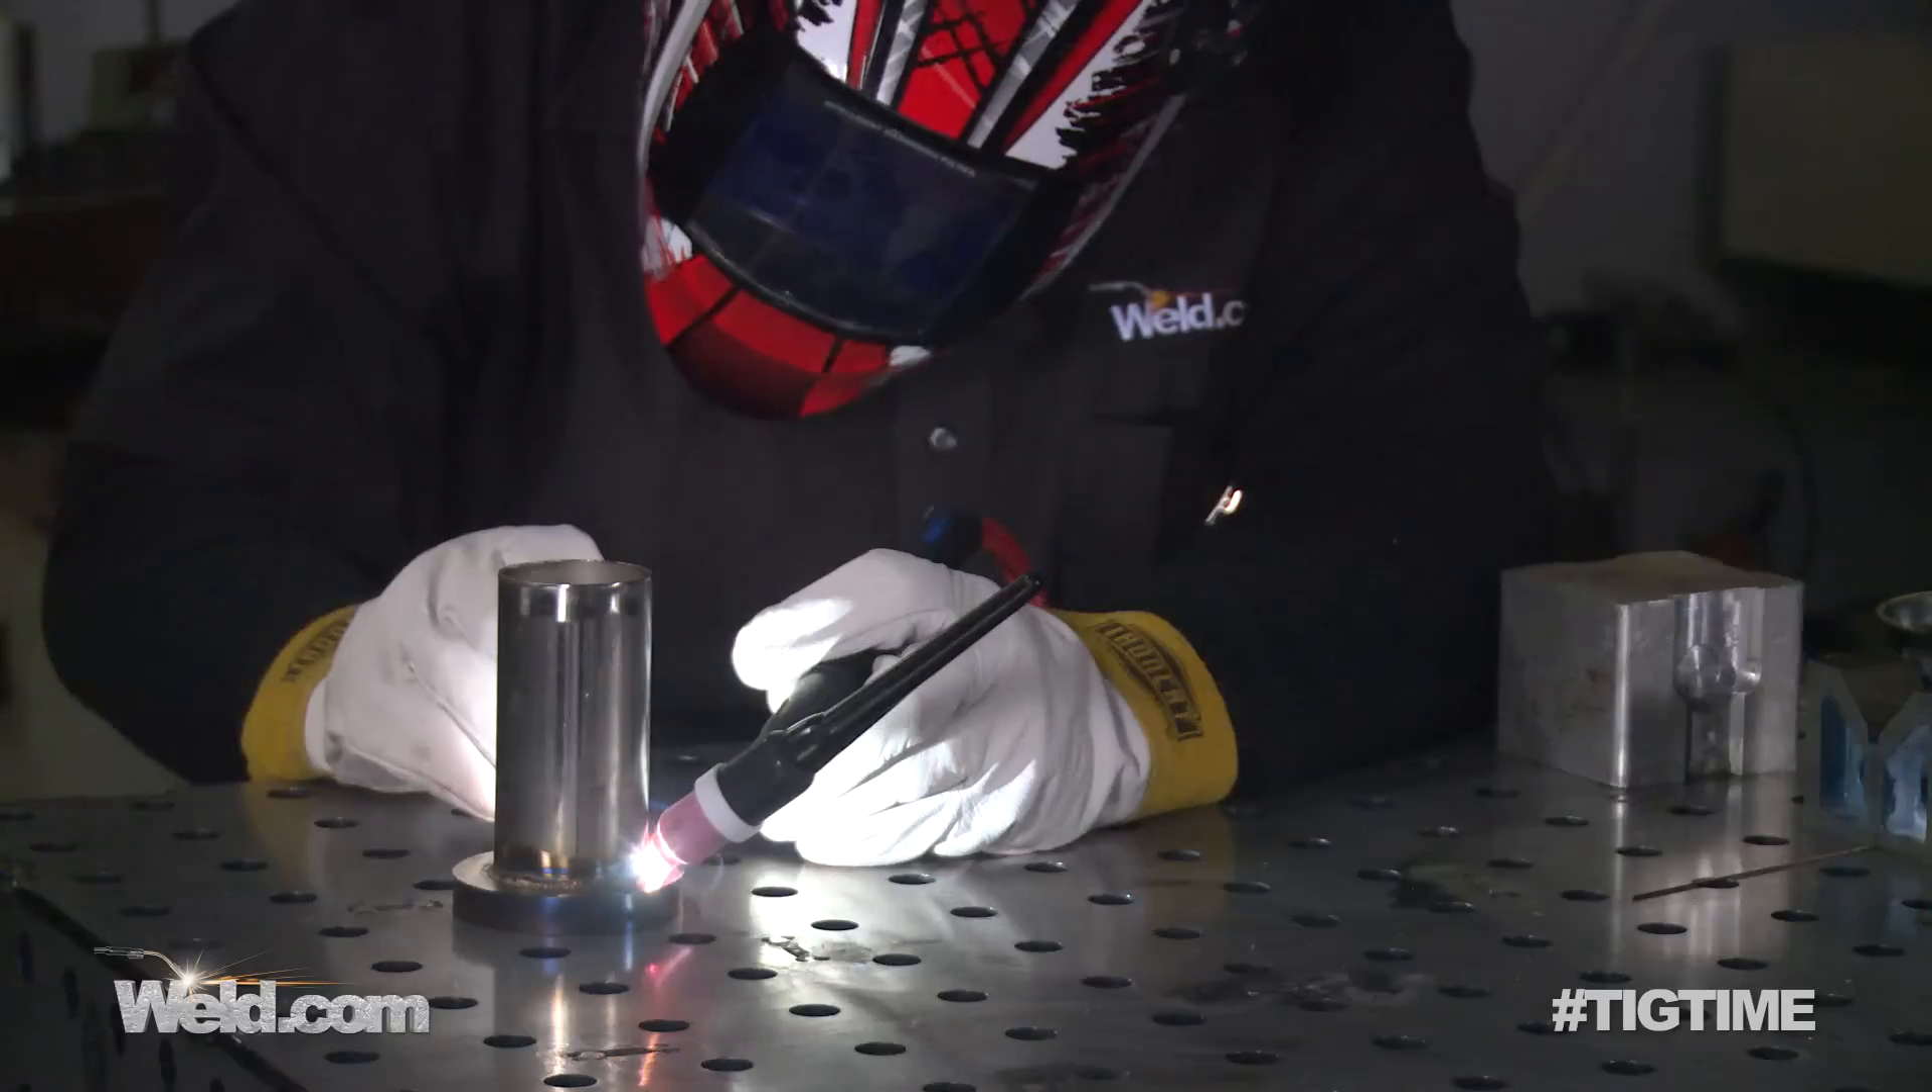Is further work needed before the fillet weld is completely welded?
Yes.